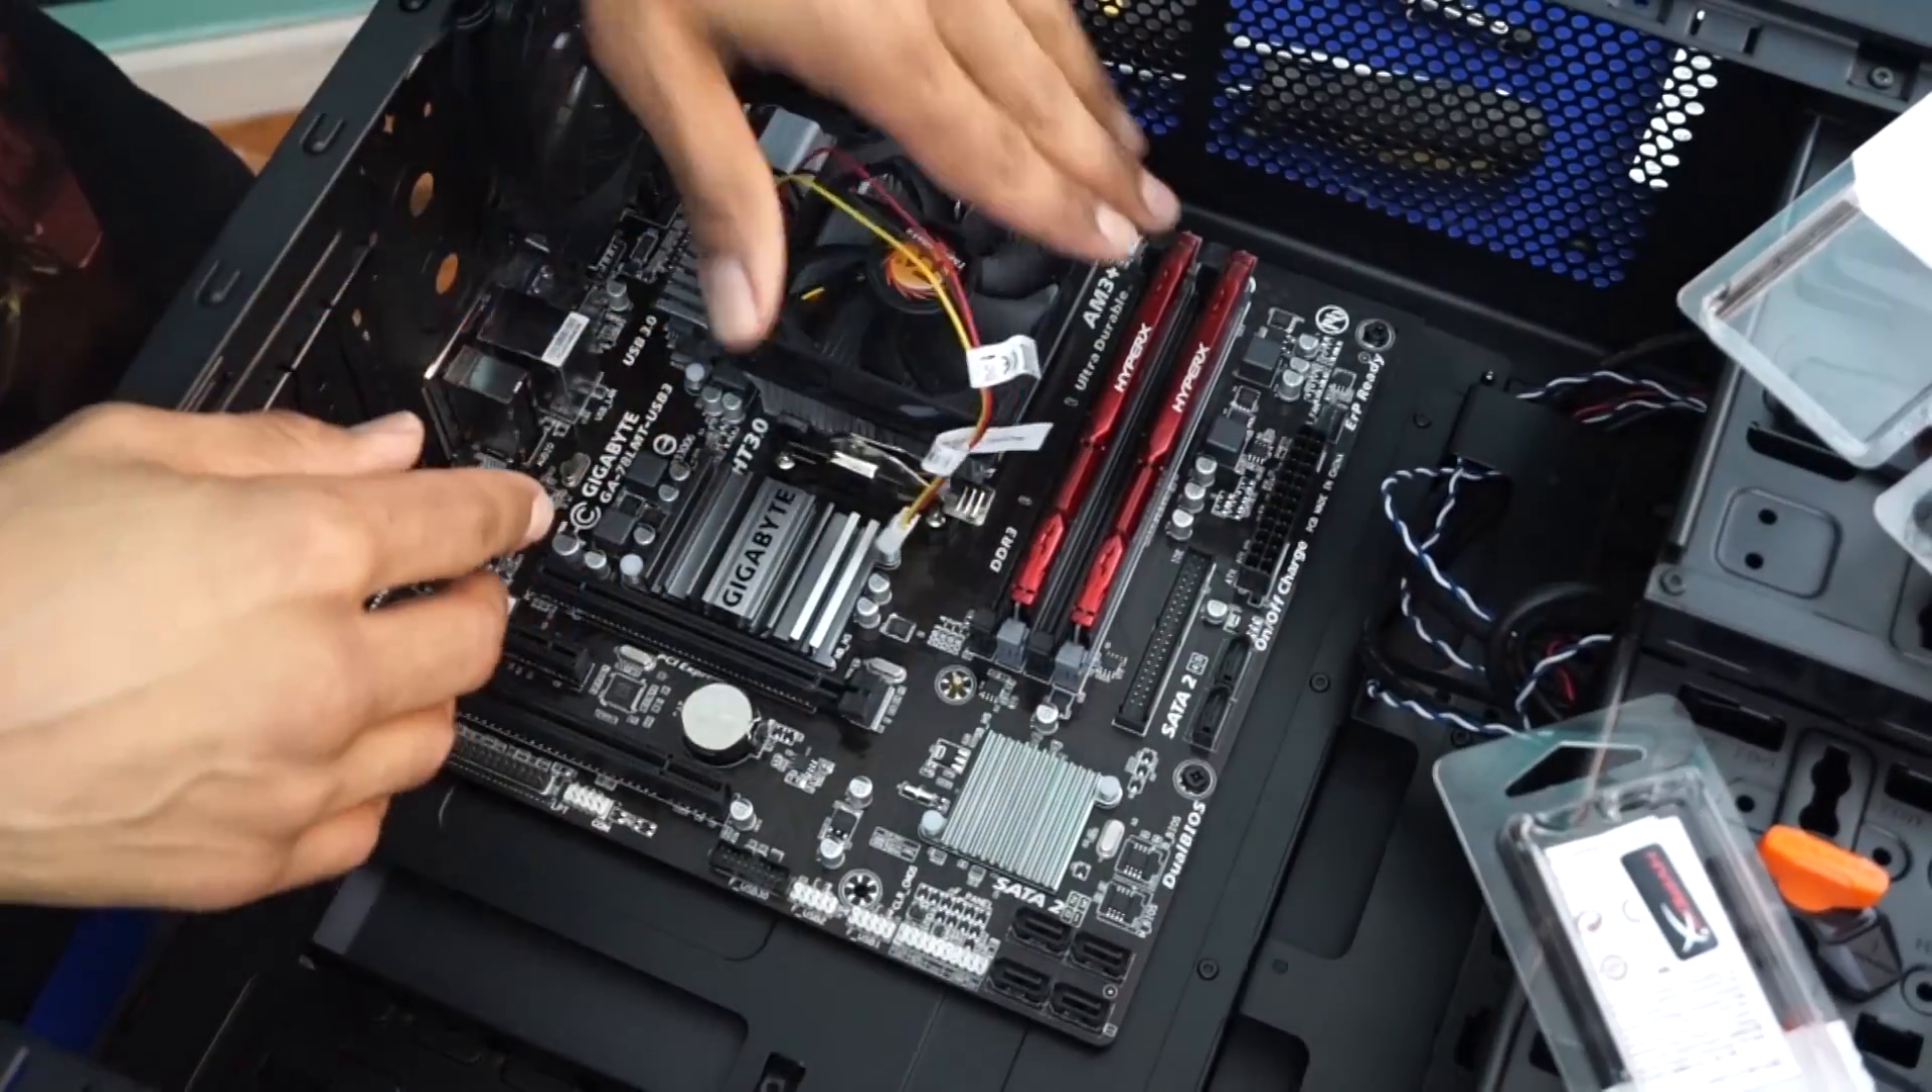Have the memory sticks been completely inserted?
Yes.